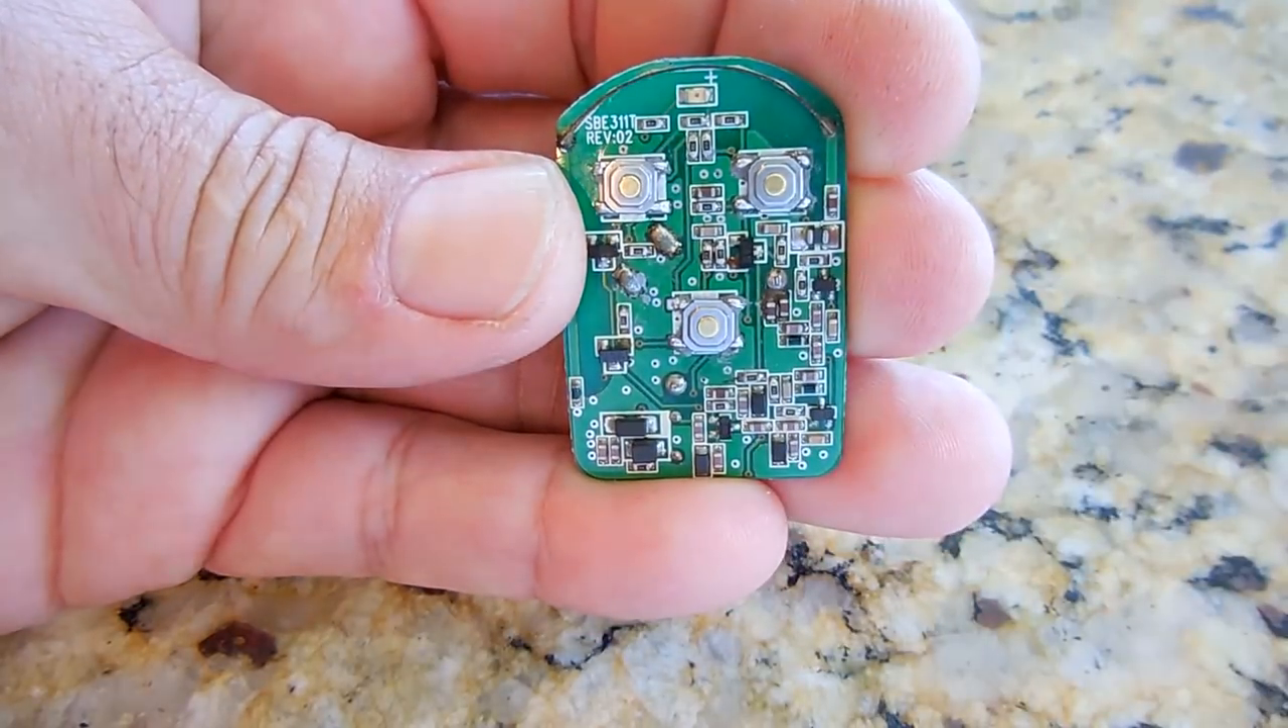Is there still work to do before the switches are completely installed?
No.